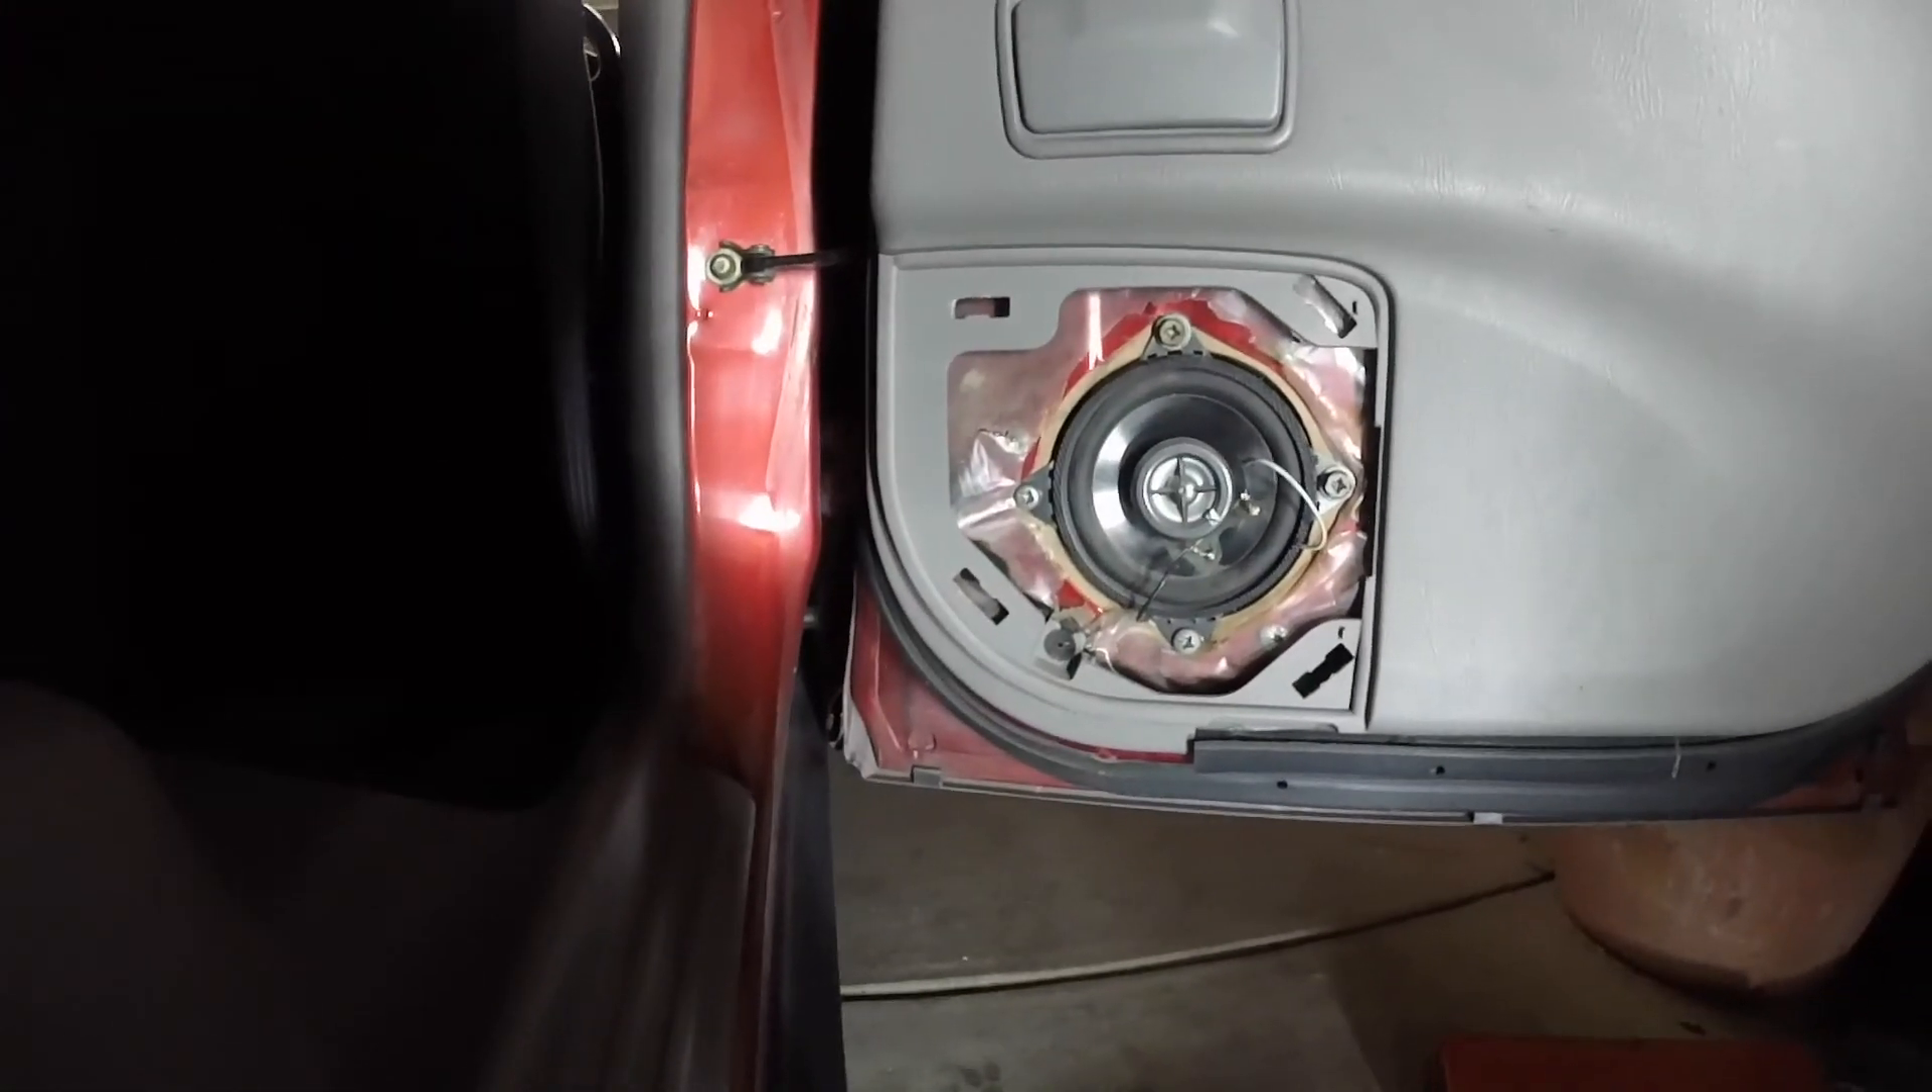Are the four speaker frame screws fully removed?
No.